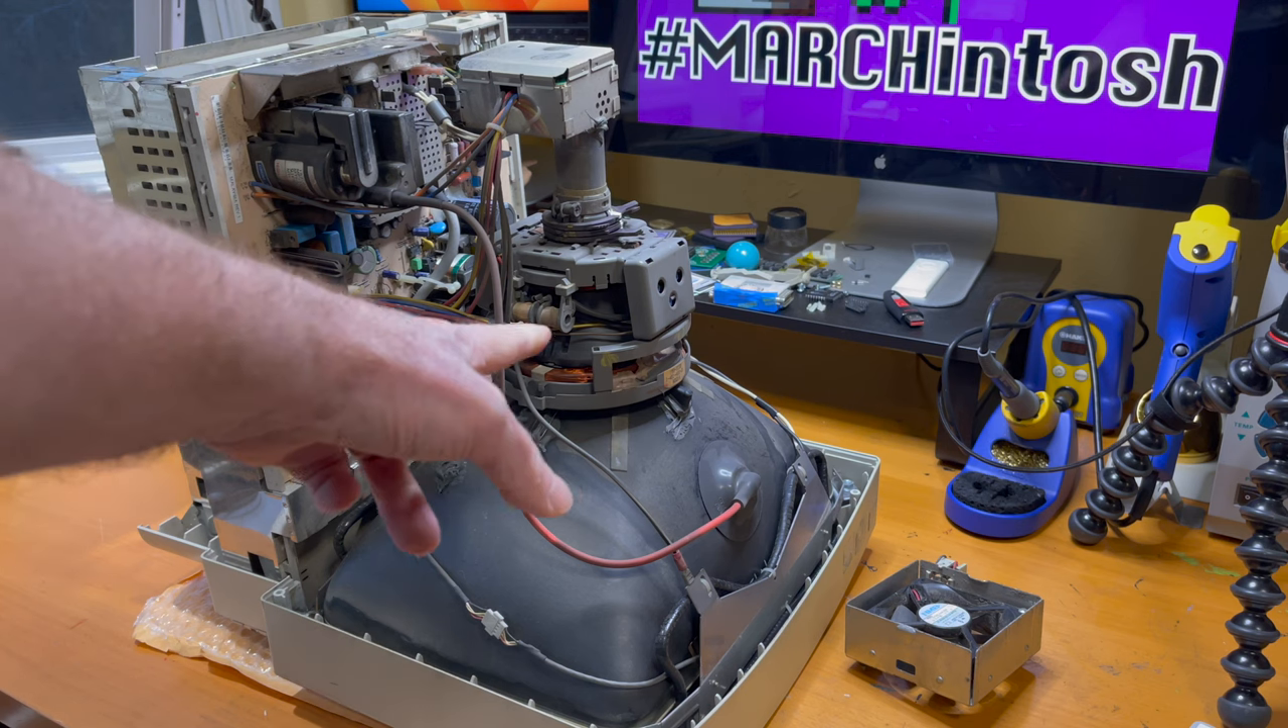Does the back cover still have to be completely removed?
No.